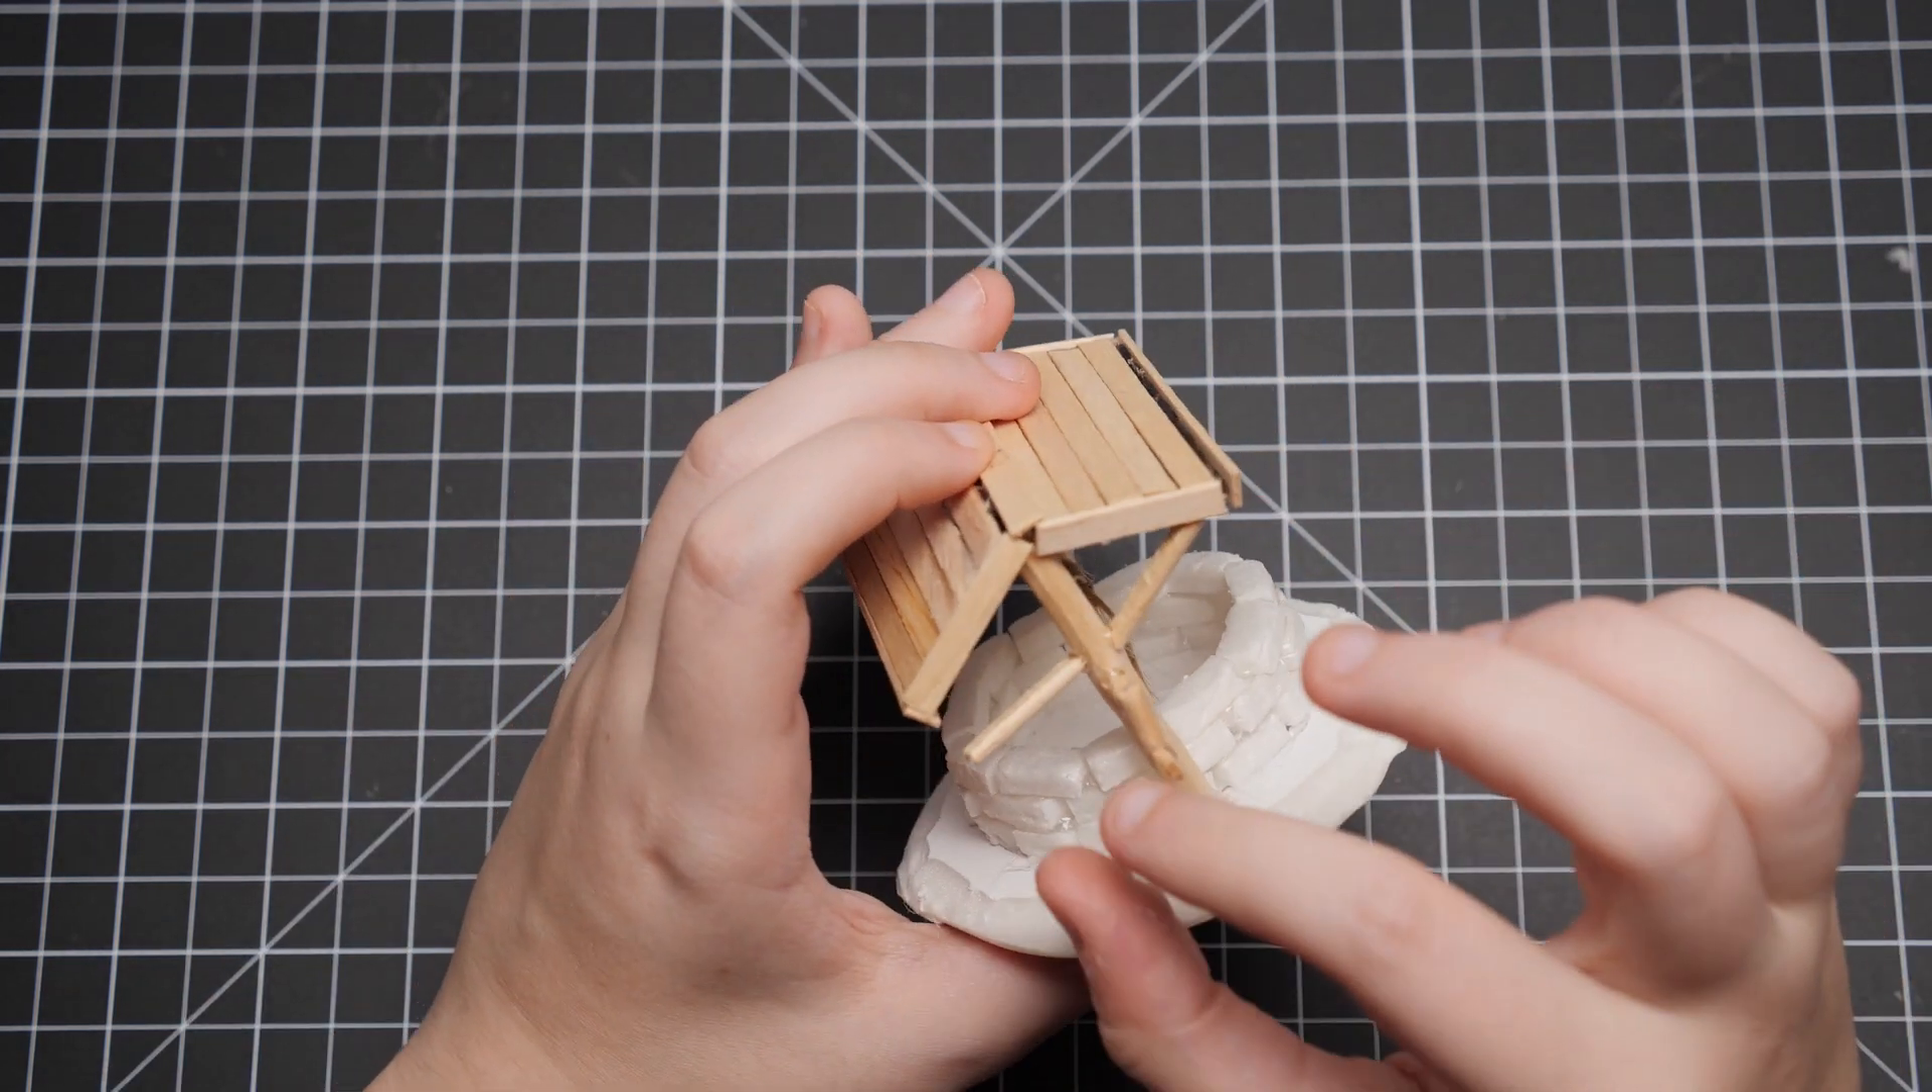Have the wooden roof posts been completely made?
Yes.